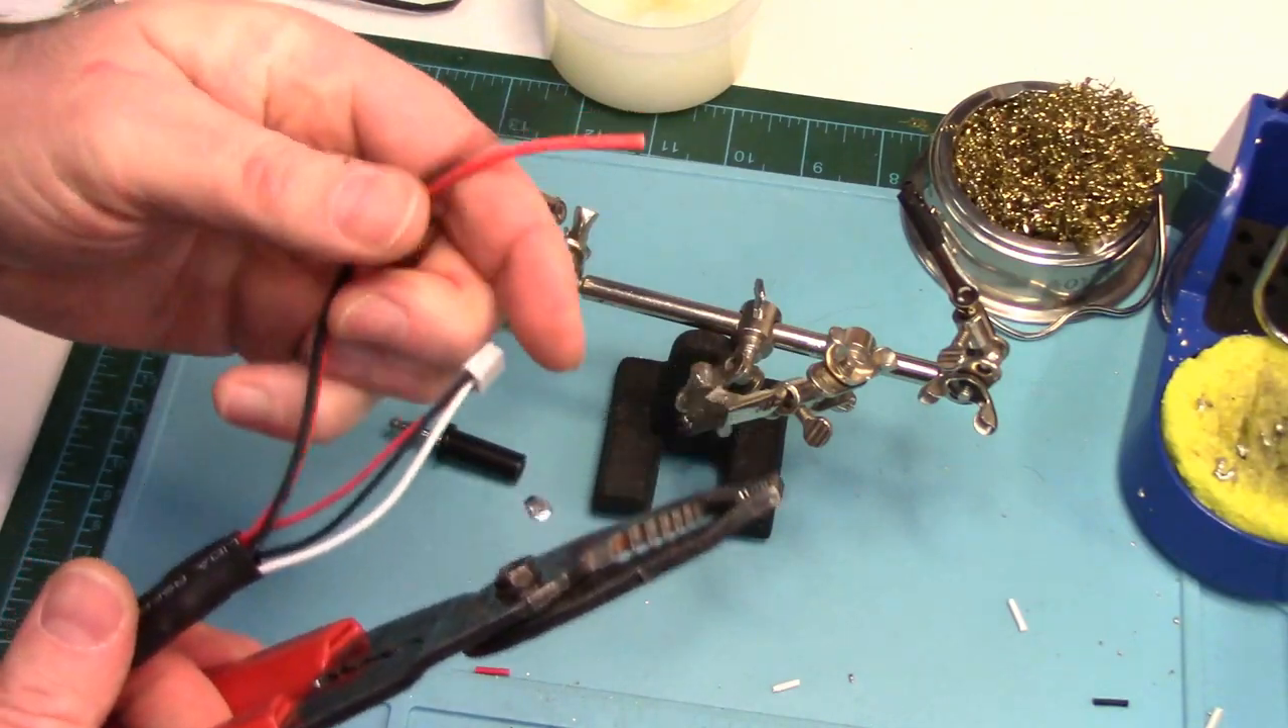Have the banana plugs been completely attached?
No.